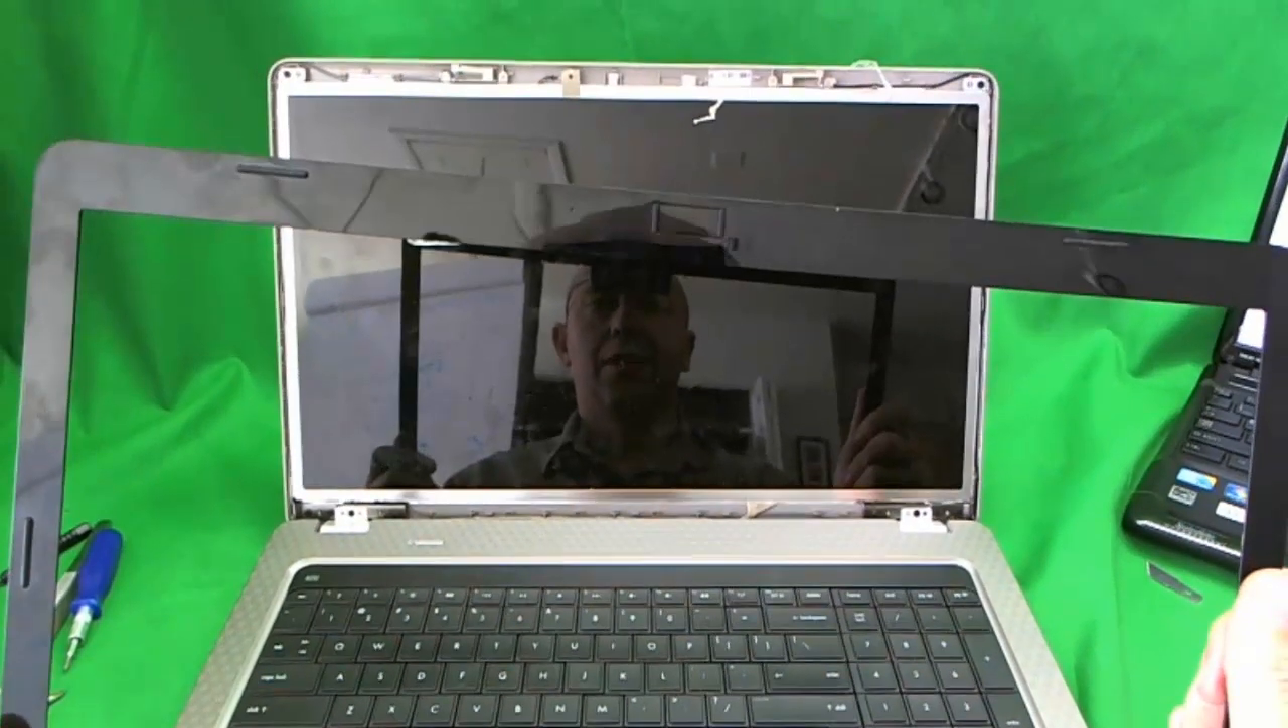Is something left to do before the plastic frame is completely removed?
No.